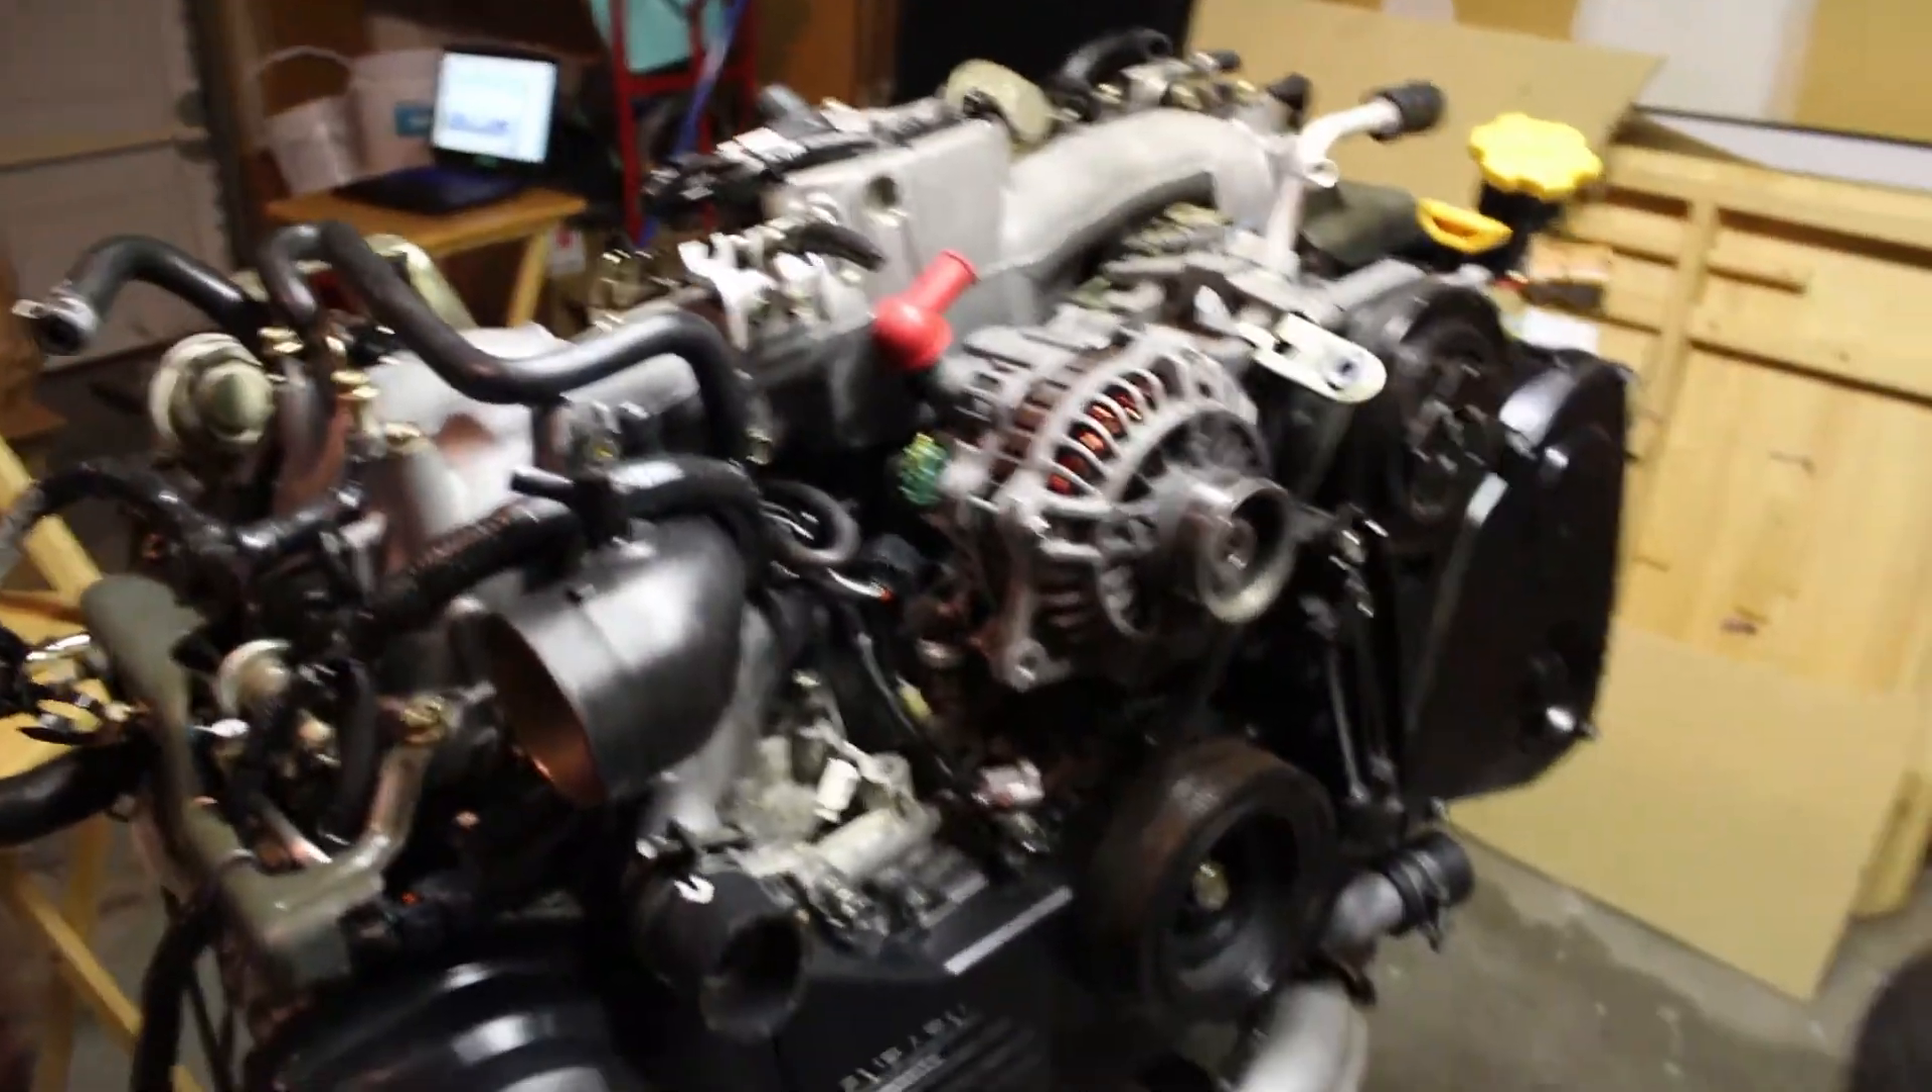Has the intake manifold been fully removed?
No.